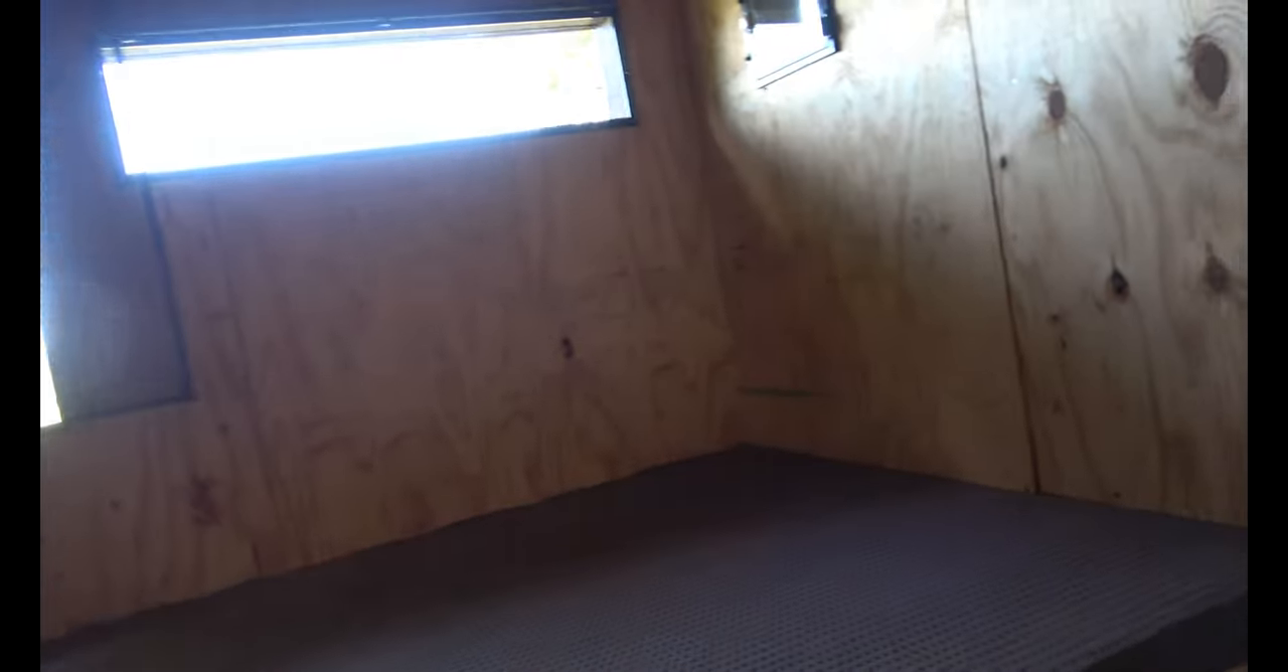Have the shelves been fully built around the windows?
No.